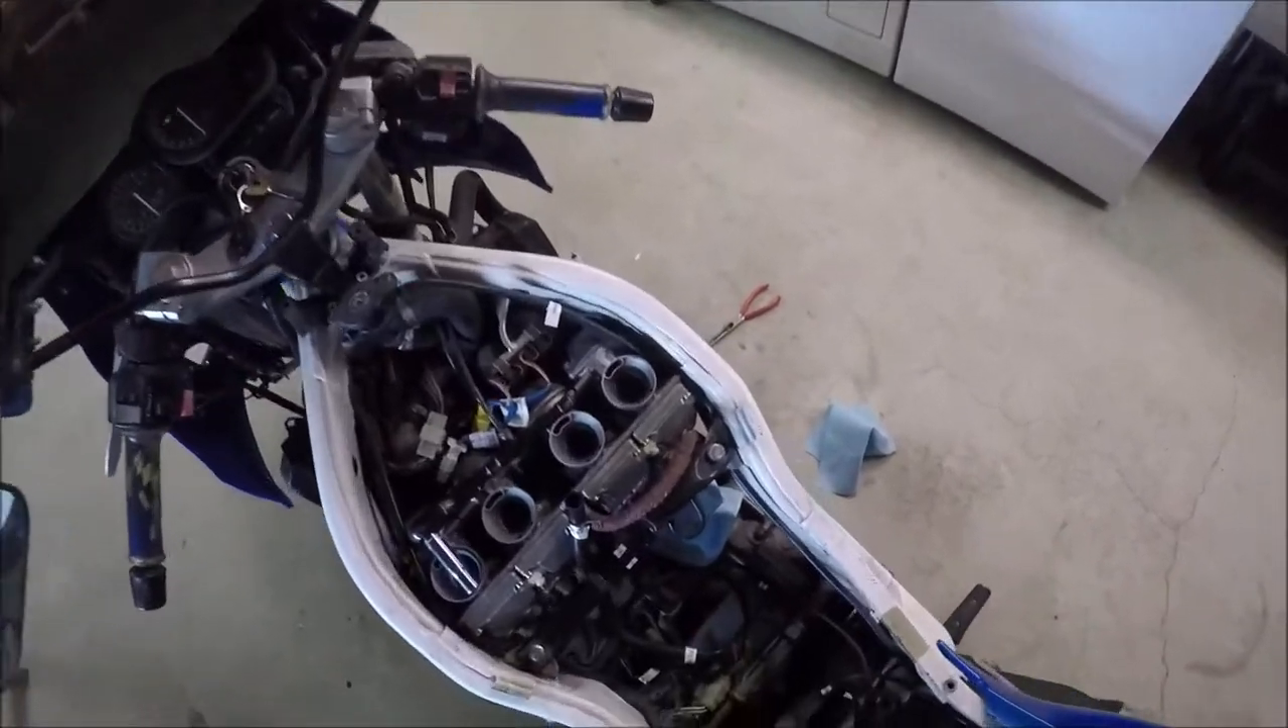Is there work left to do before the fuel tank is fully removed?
No.